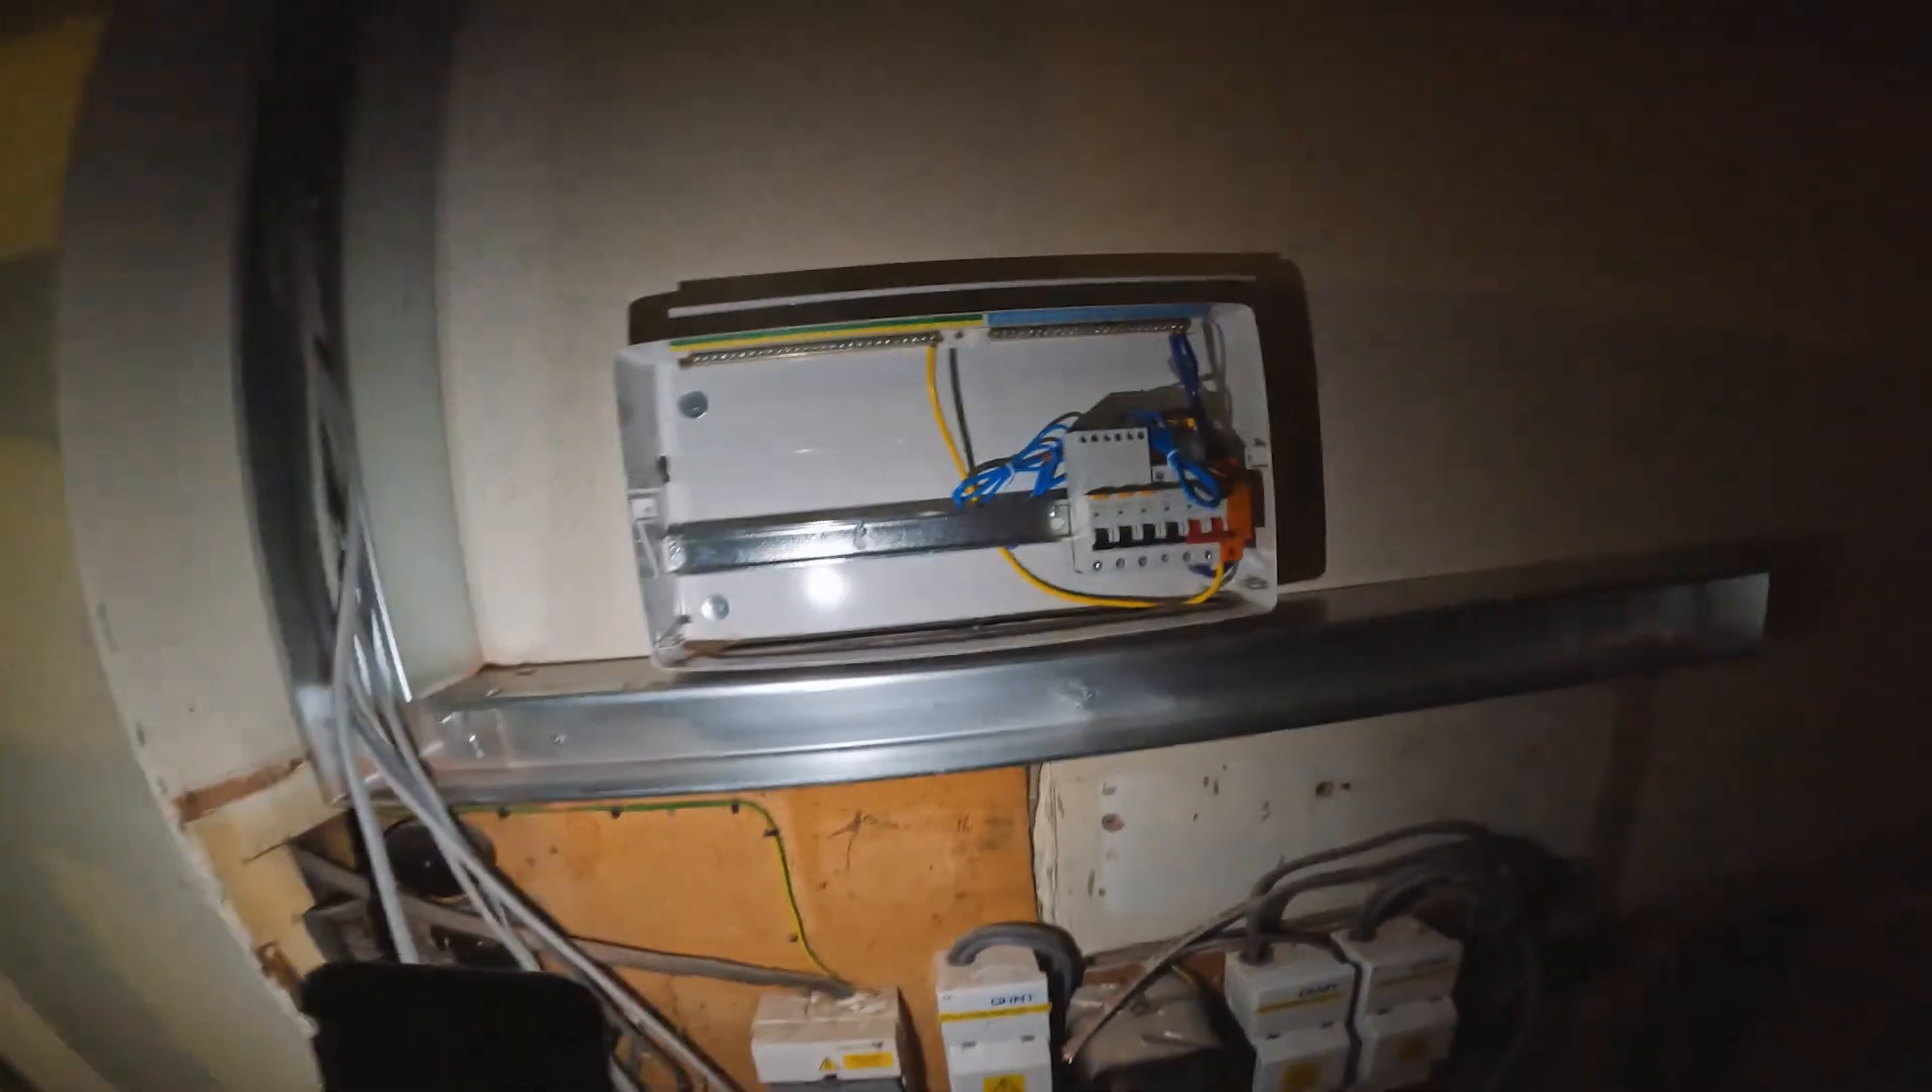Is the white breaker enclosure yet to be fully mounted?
No.